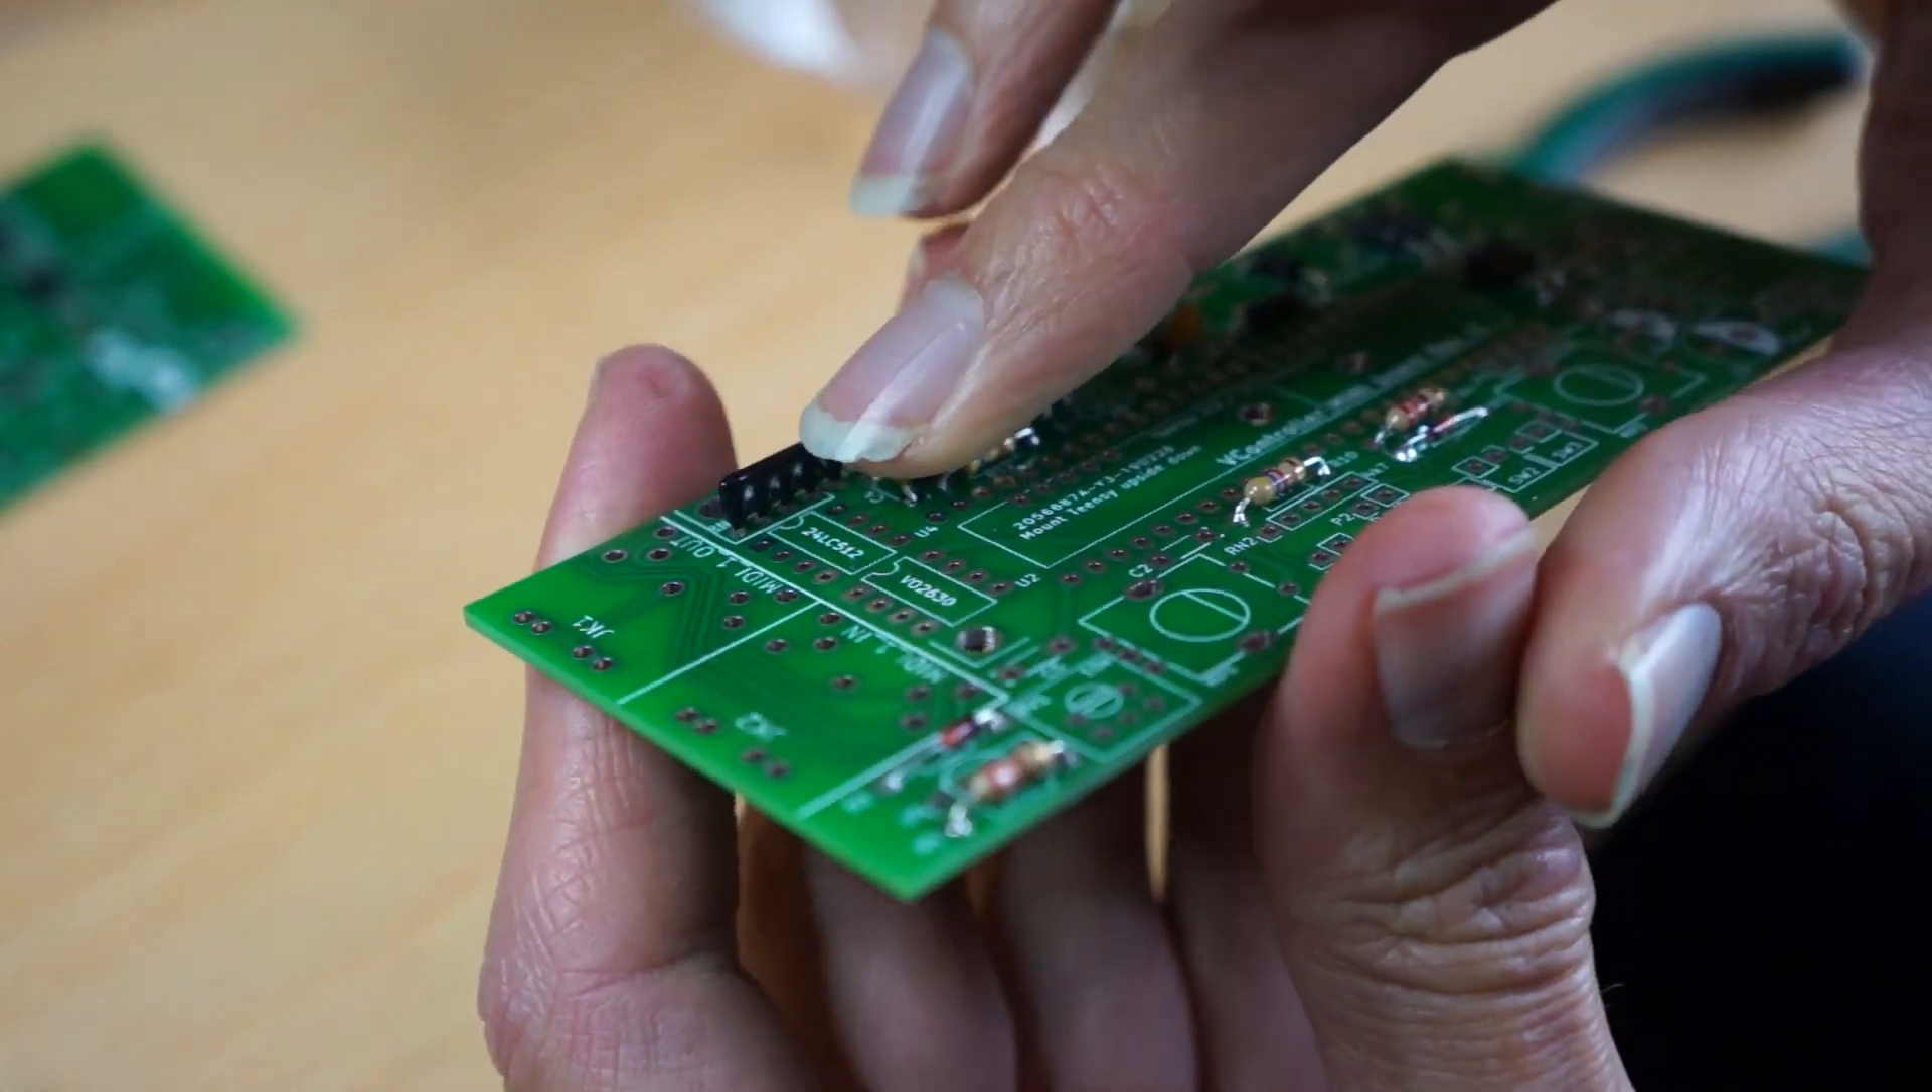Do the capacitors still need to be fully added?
Yes.